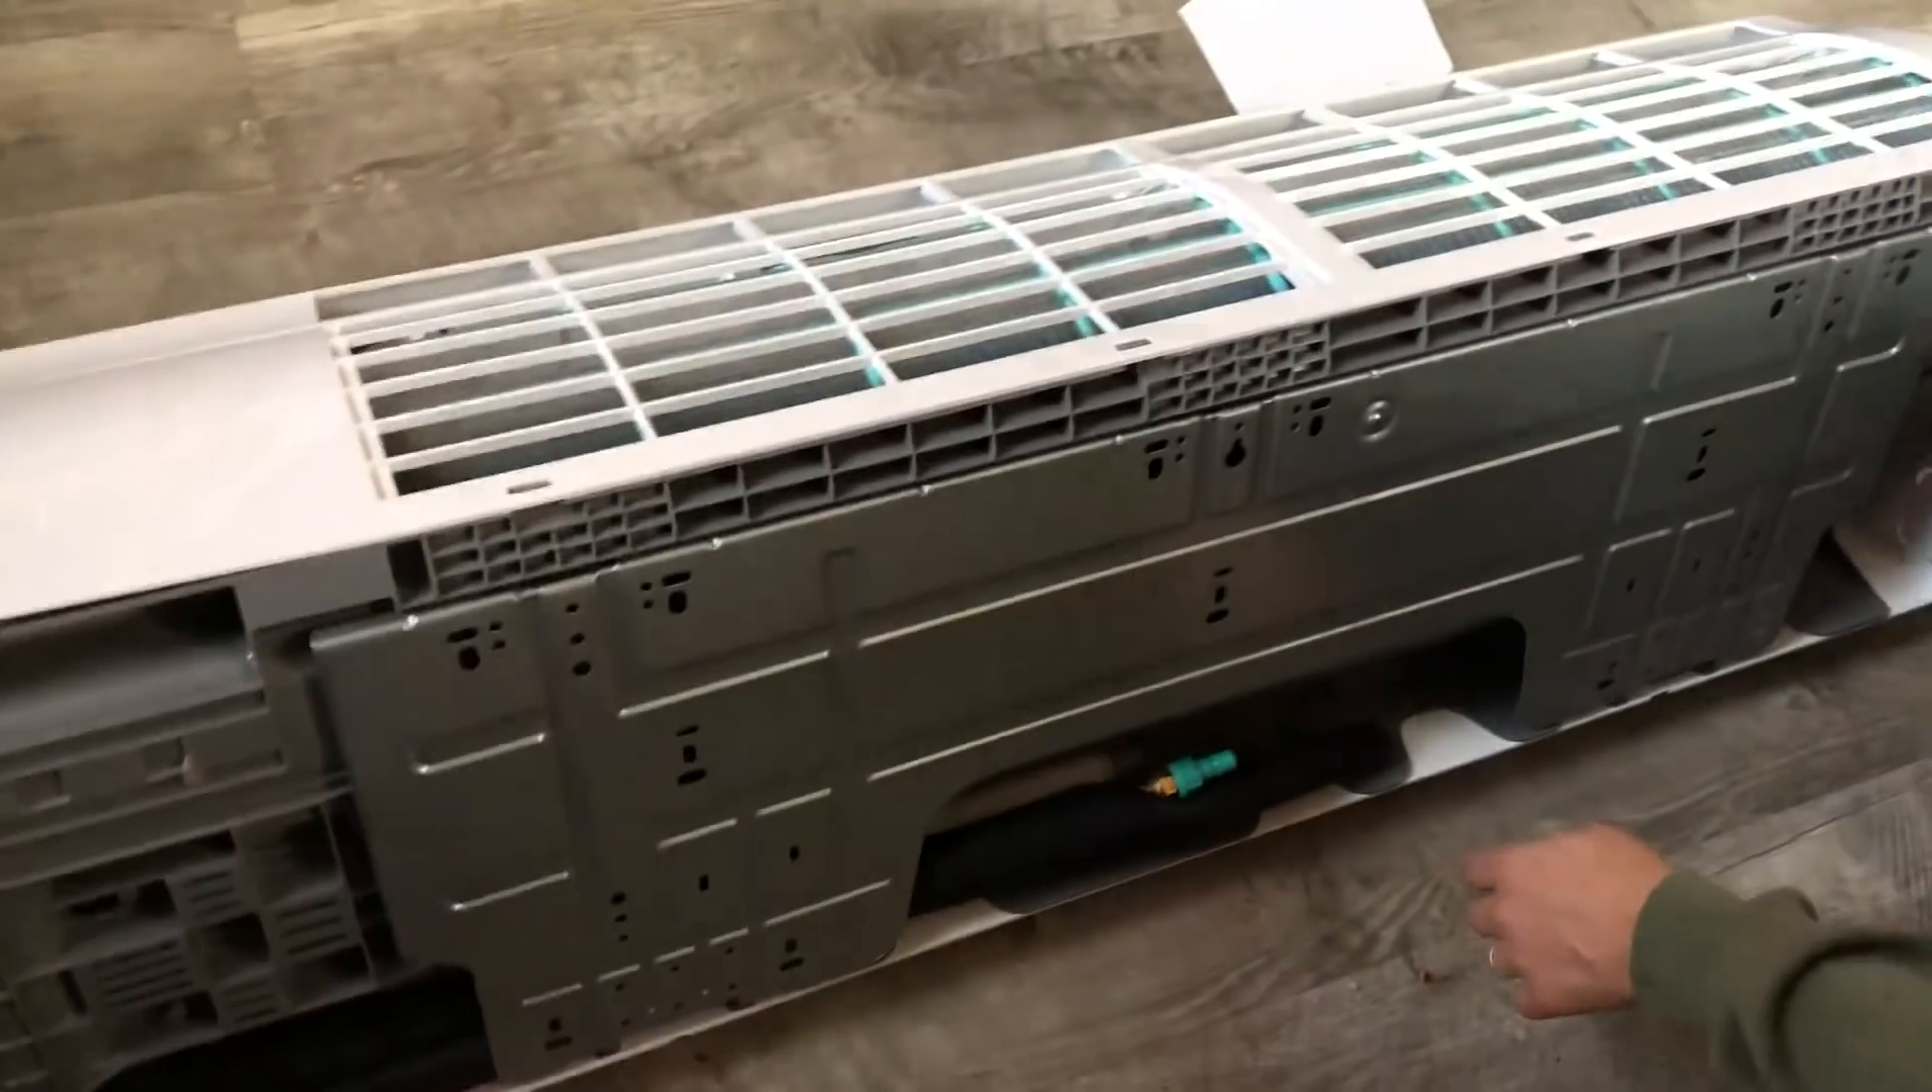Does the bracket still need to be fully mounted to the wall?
Yes.